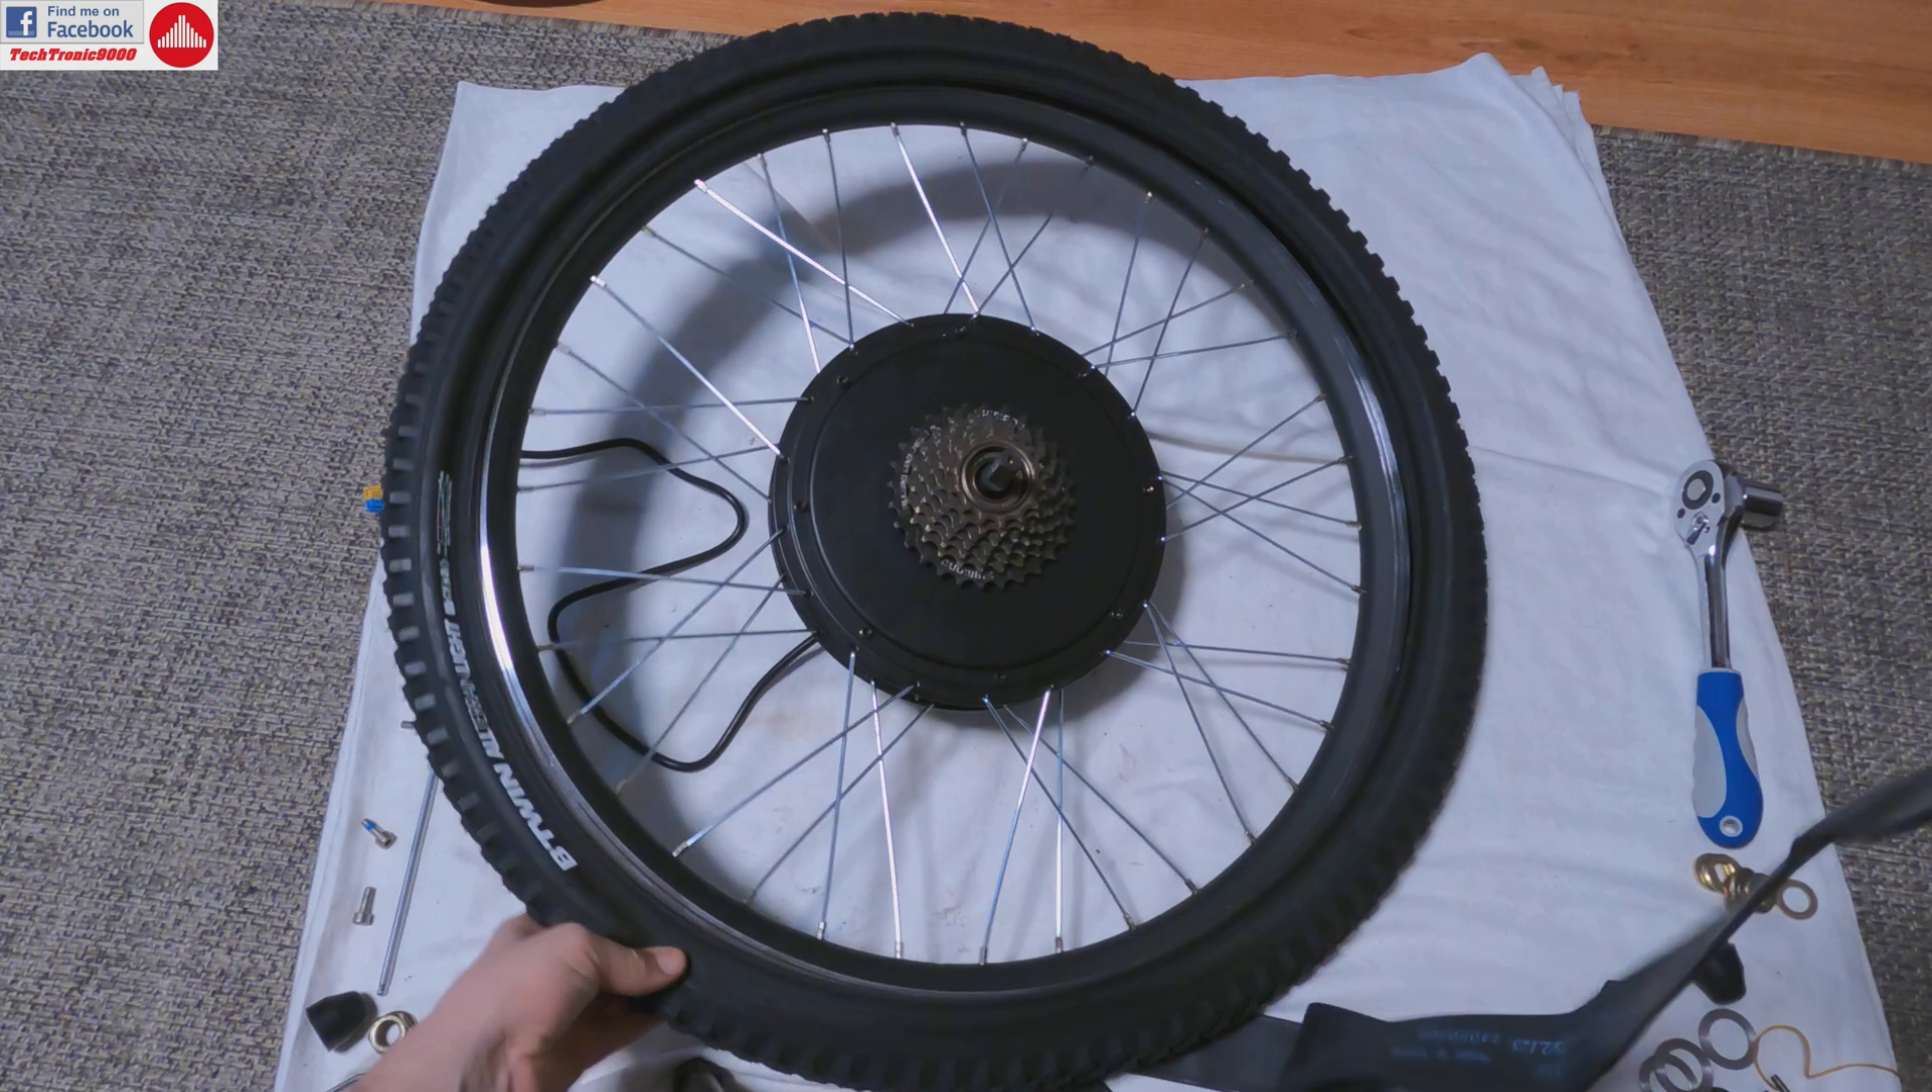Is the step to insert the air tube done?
No.